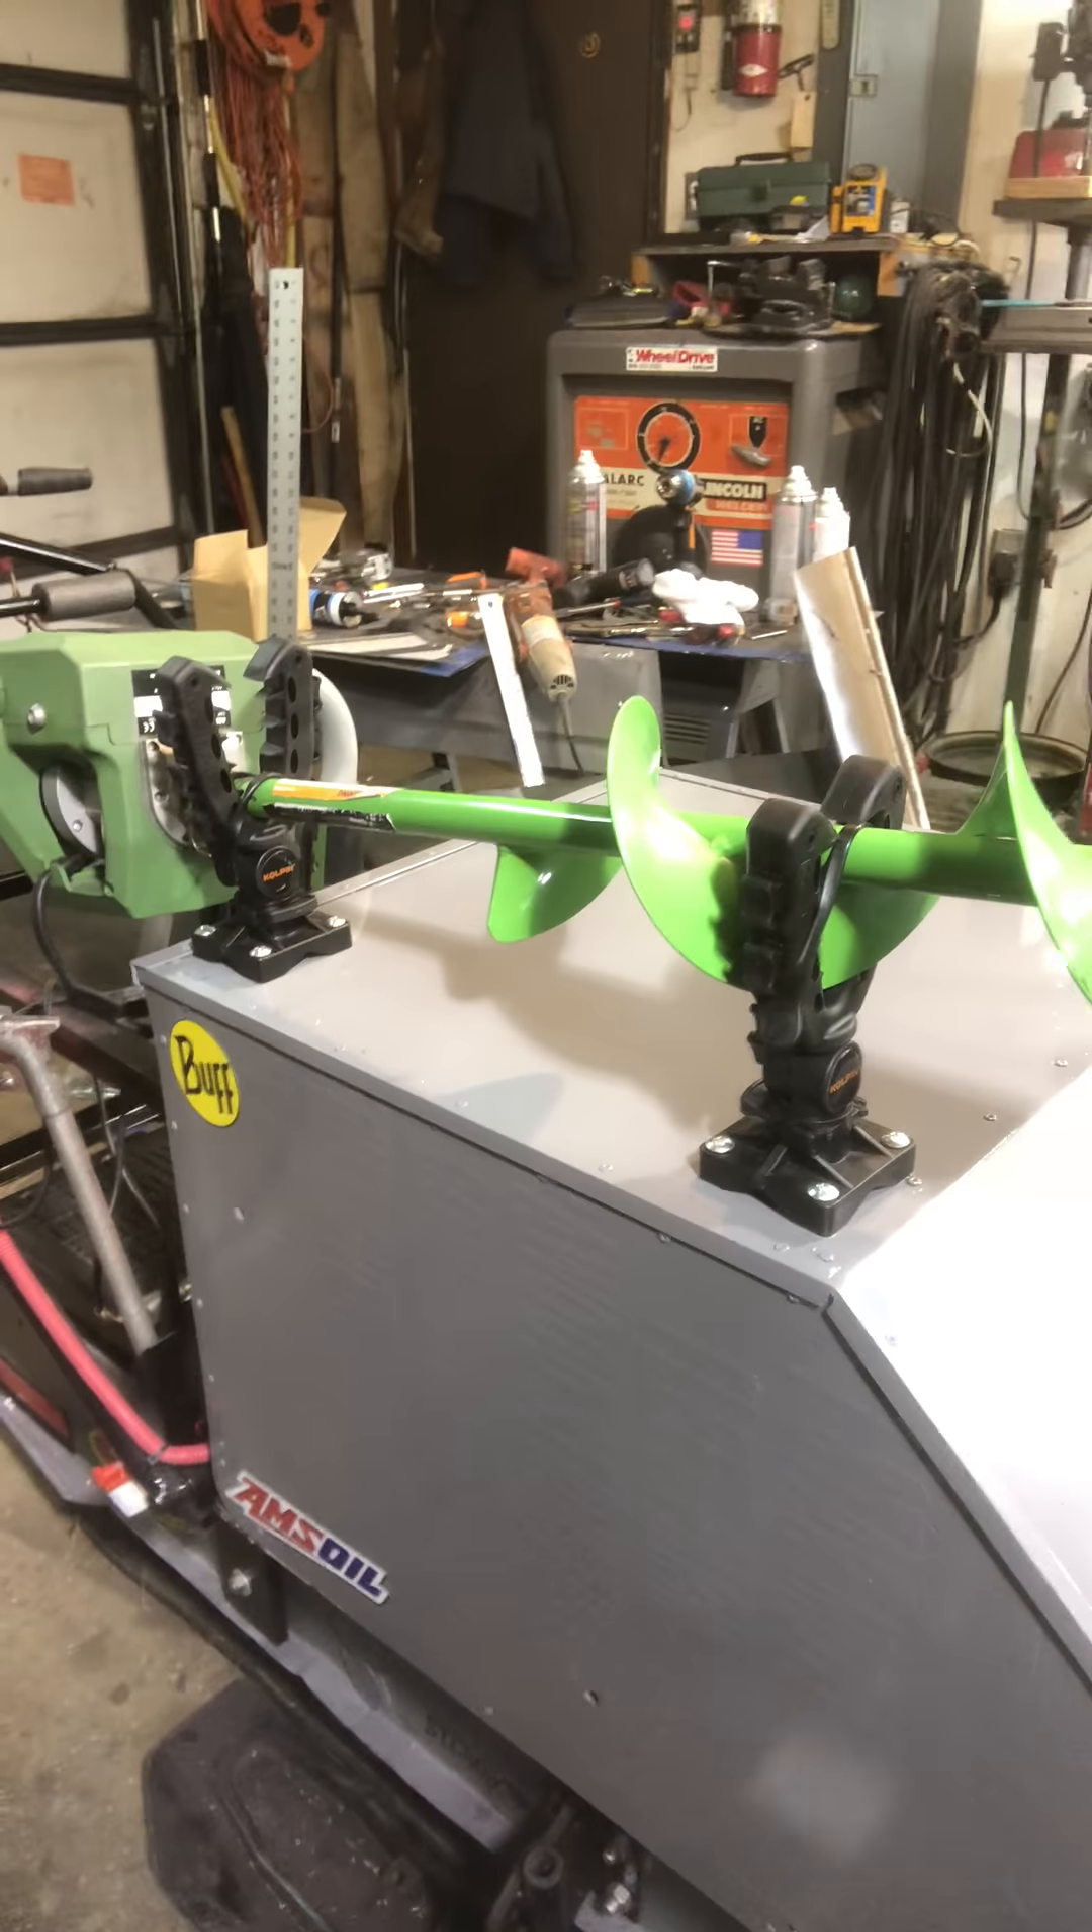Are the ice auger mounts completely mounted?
Yes.